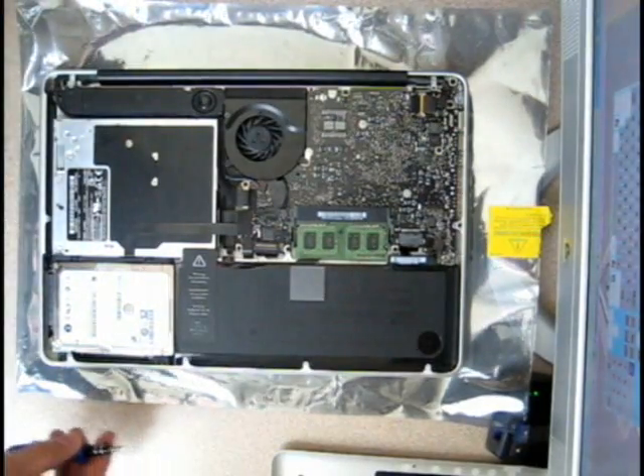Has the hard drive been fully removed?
No.